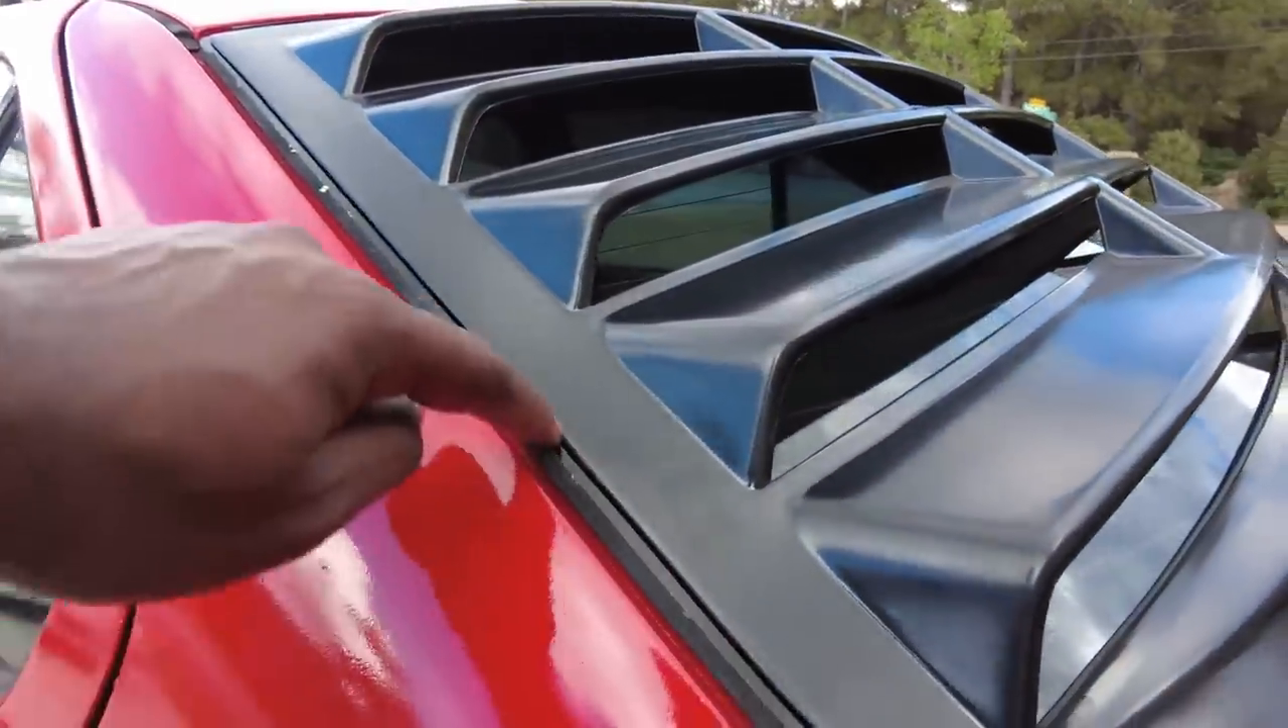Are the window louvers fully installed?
Yes.